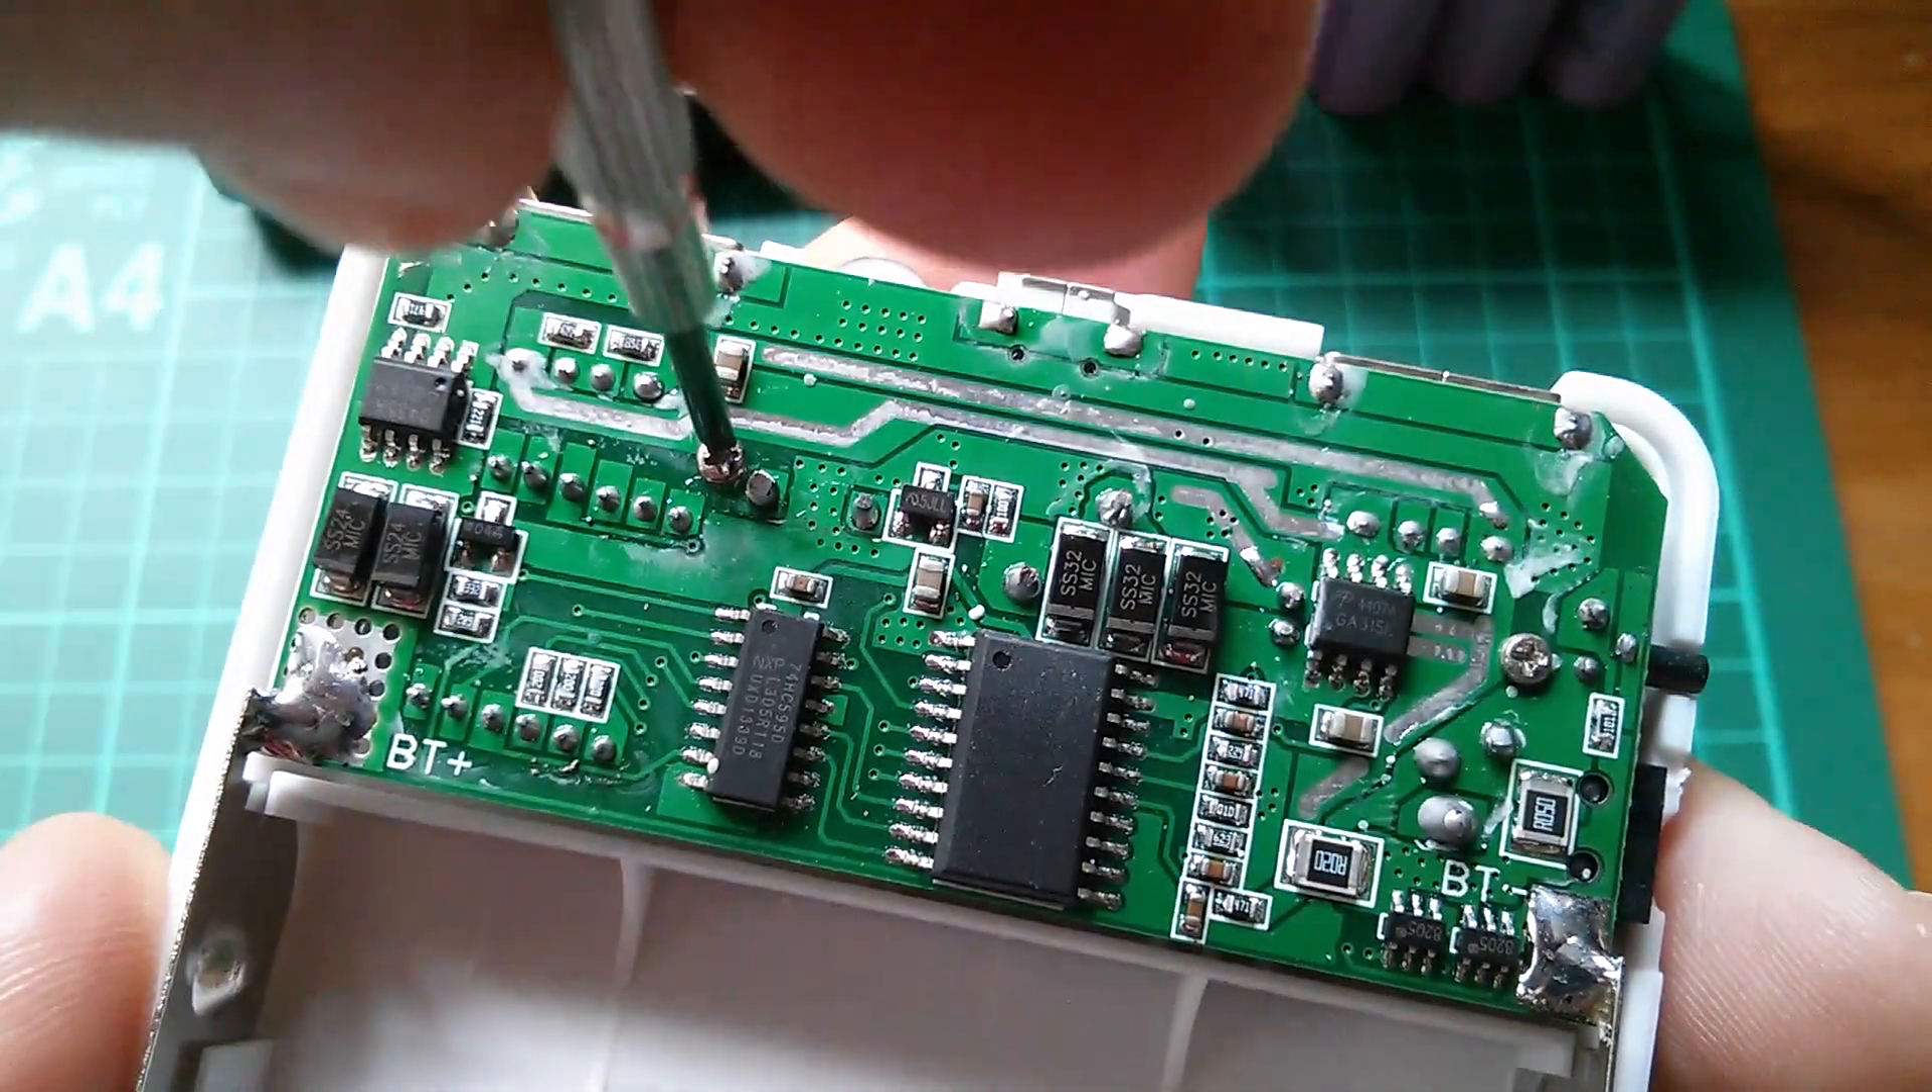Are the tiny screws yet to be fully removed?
Yes.